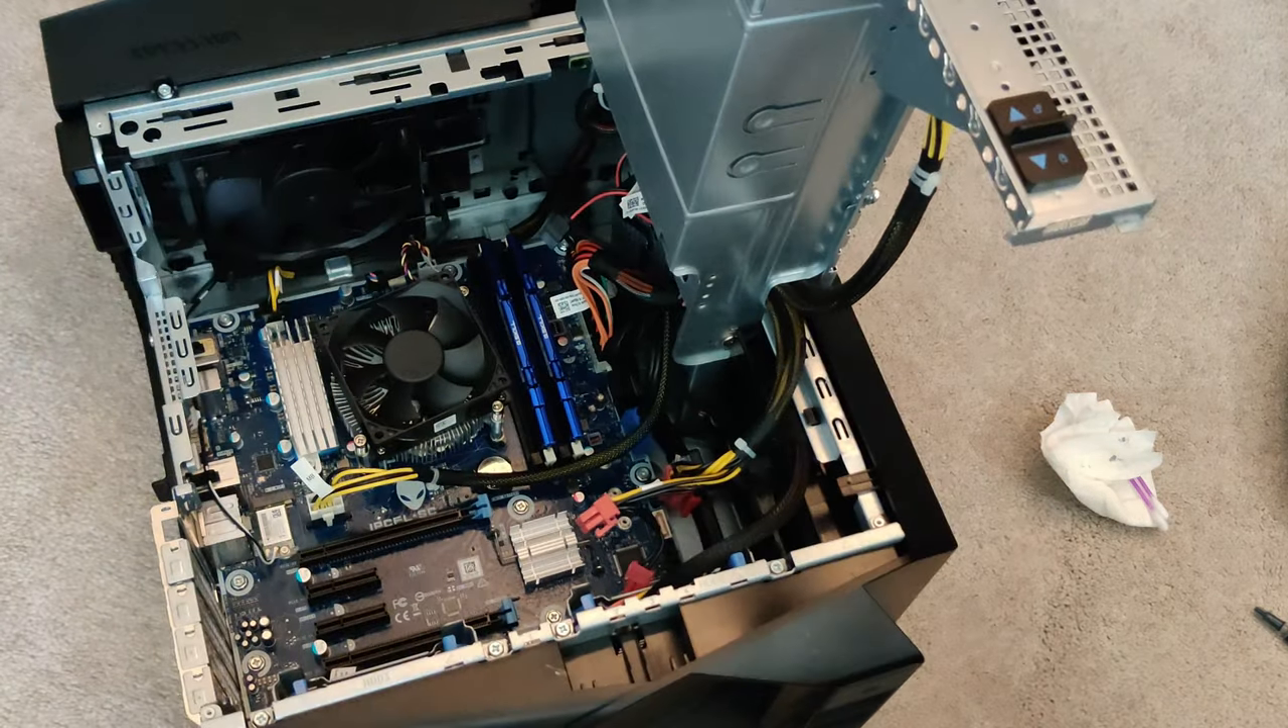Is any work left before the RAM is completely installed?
No.